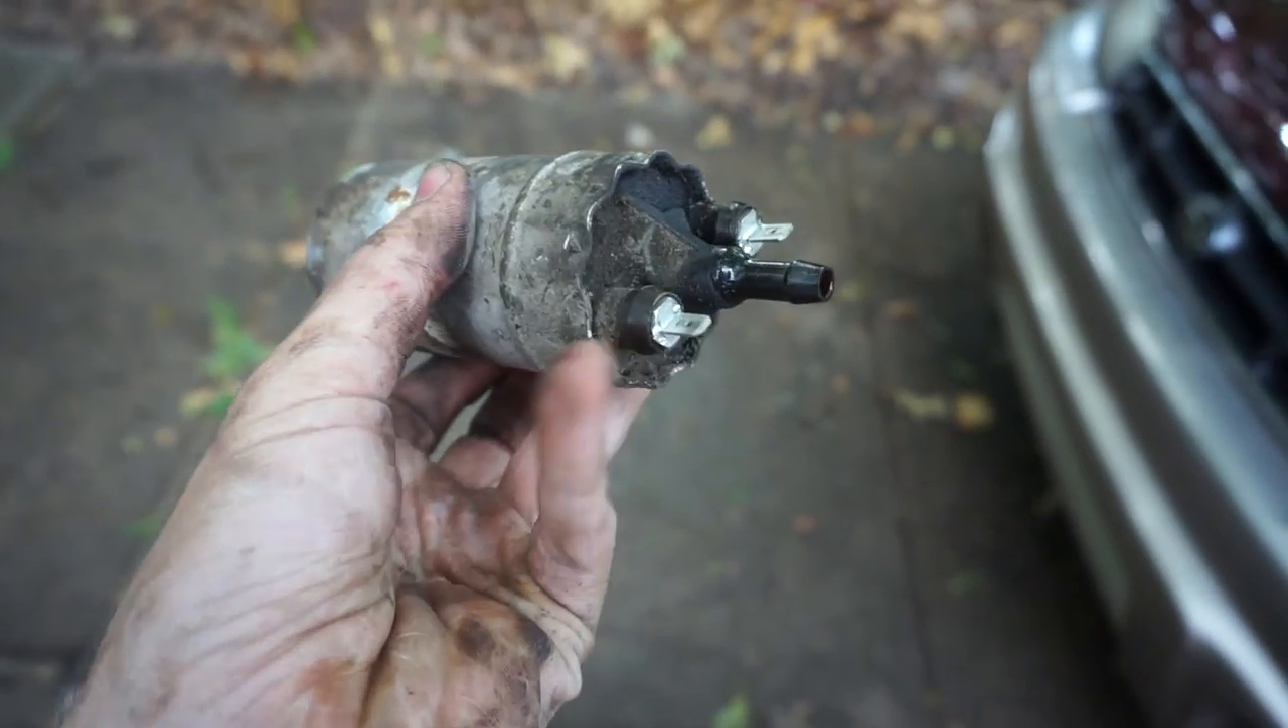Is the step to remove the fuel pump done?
Yes.